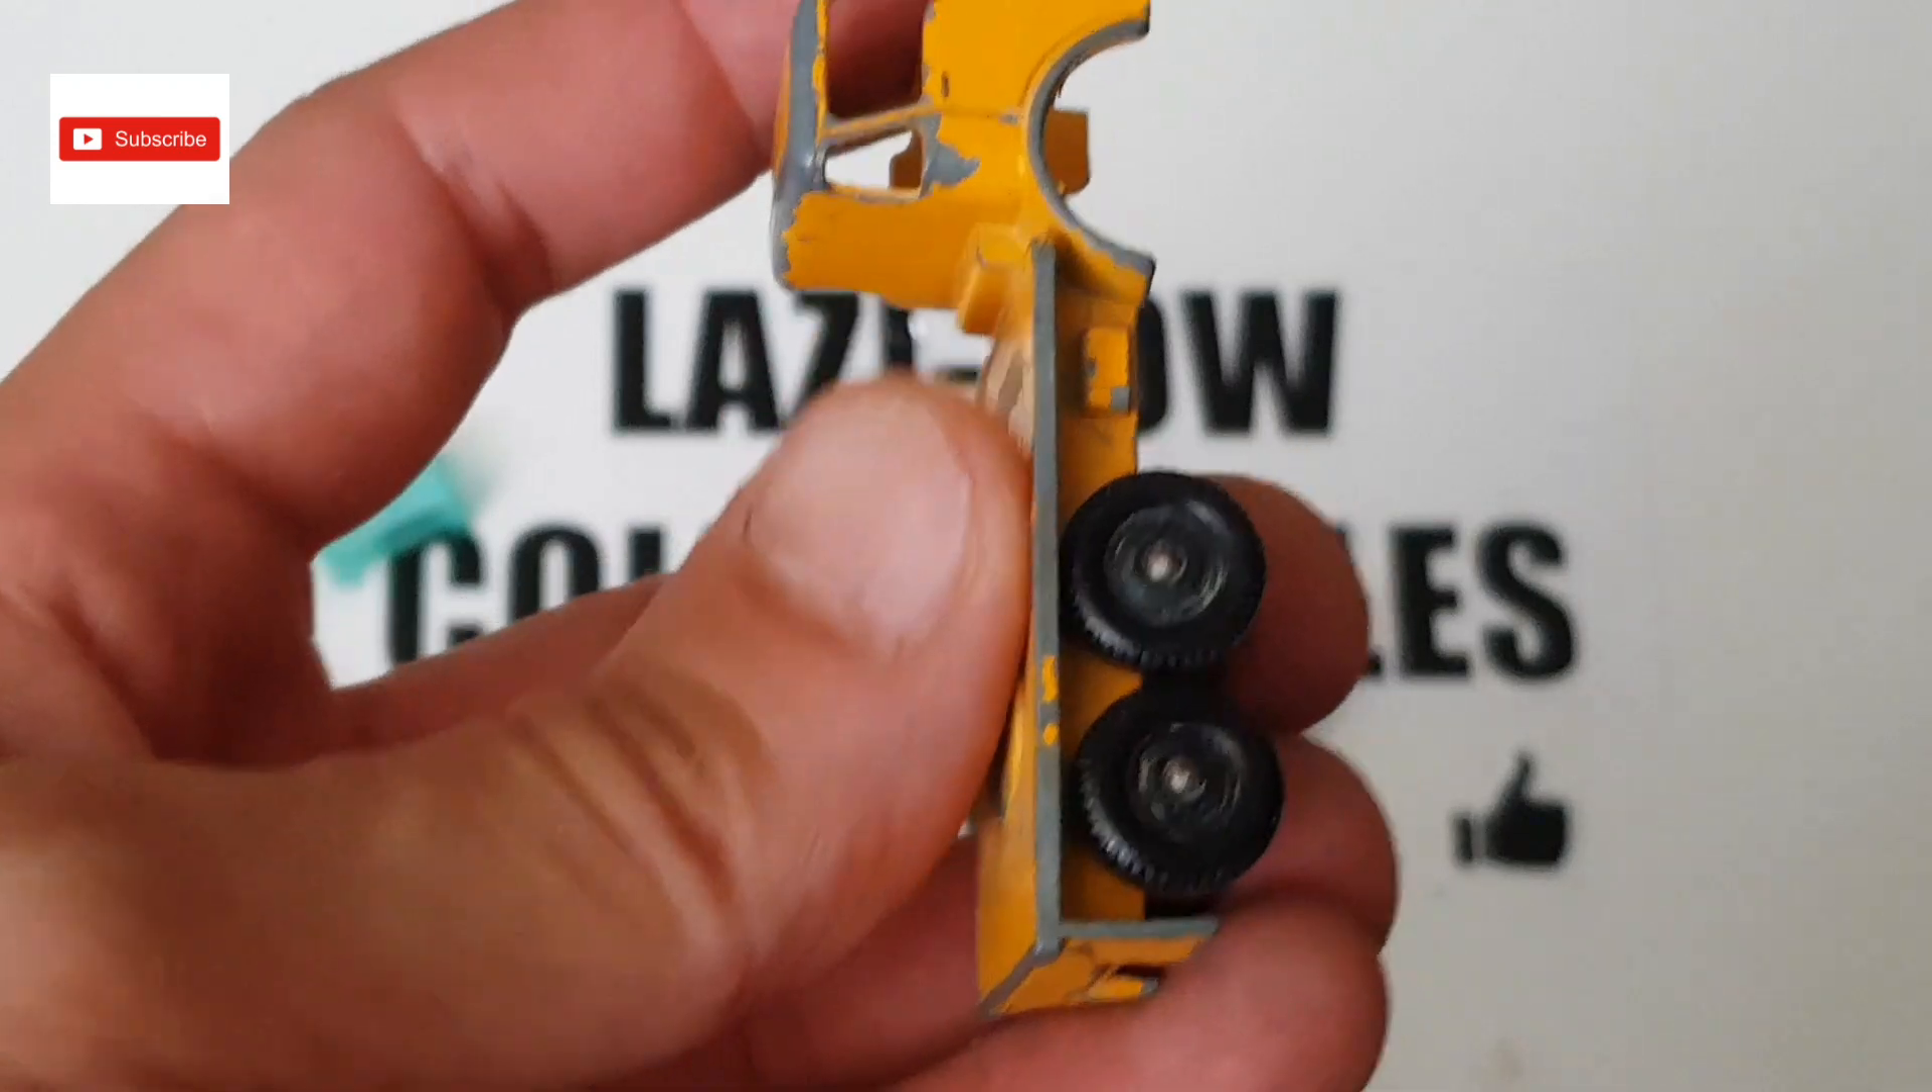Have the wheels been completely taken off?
No.